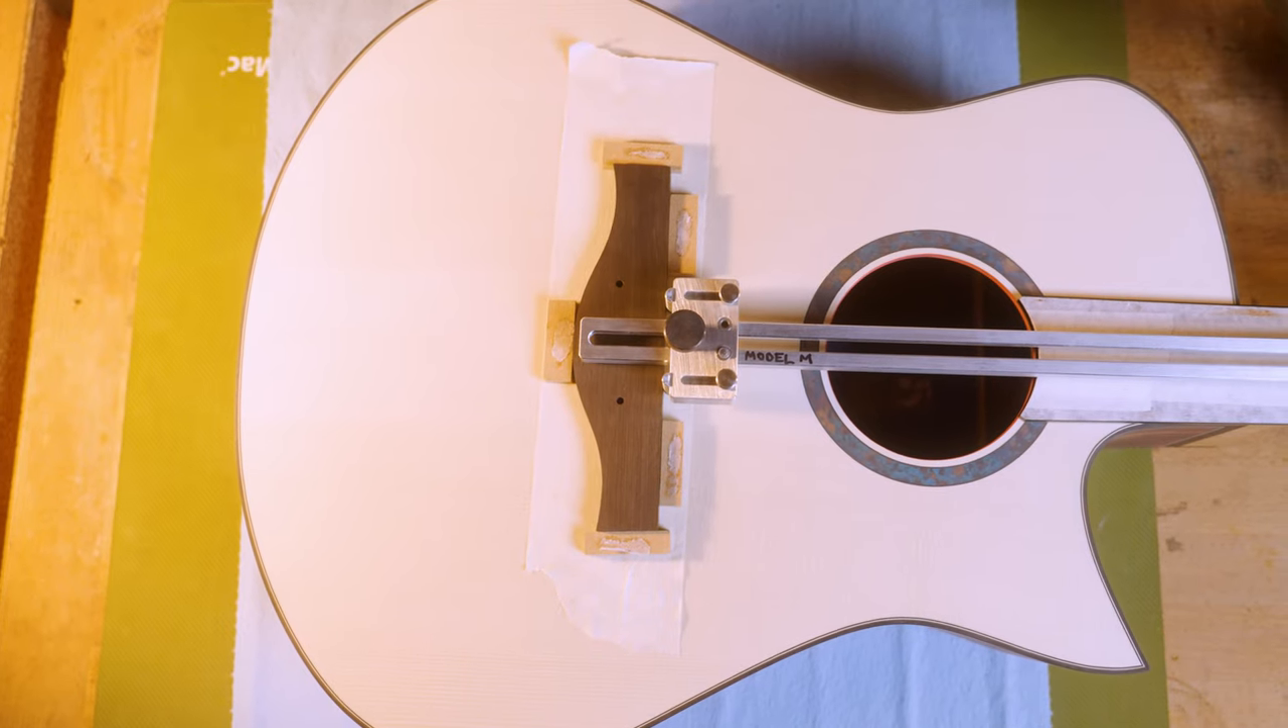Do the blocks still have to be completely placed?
No.